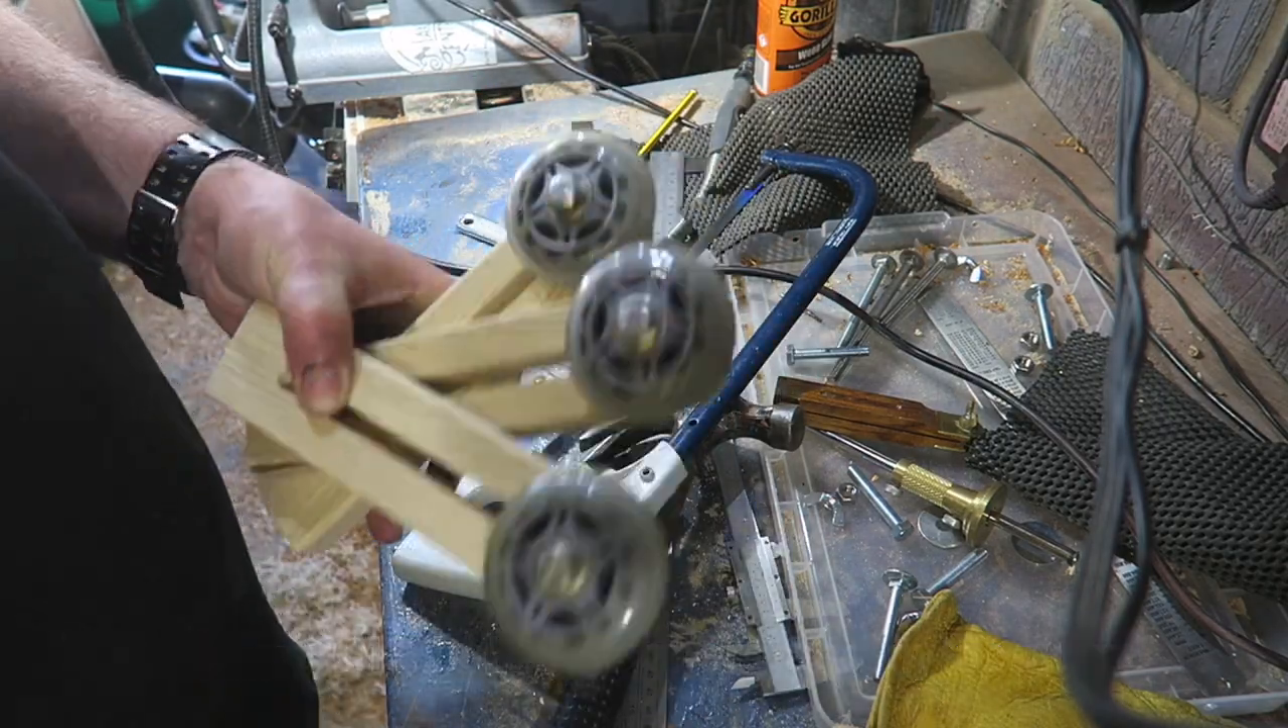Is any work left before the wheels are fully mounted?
No.